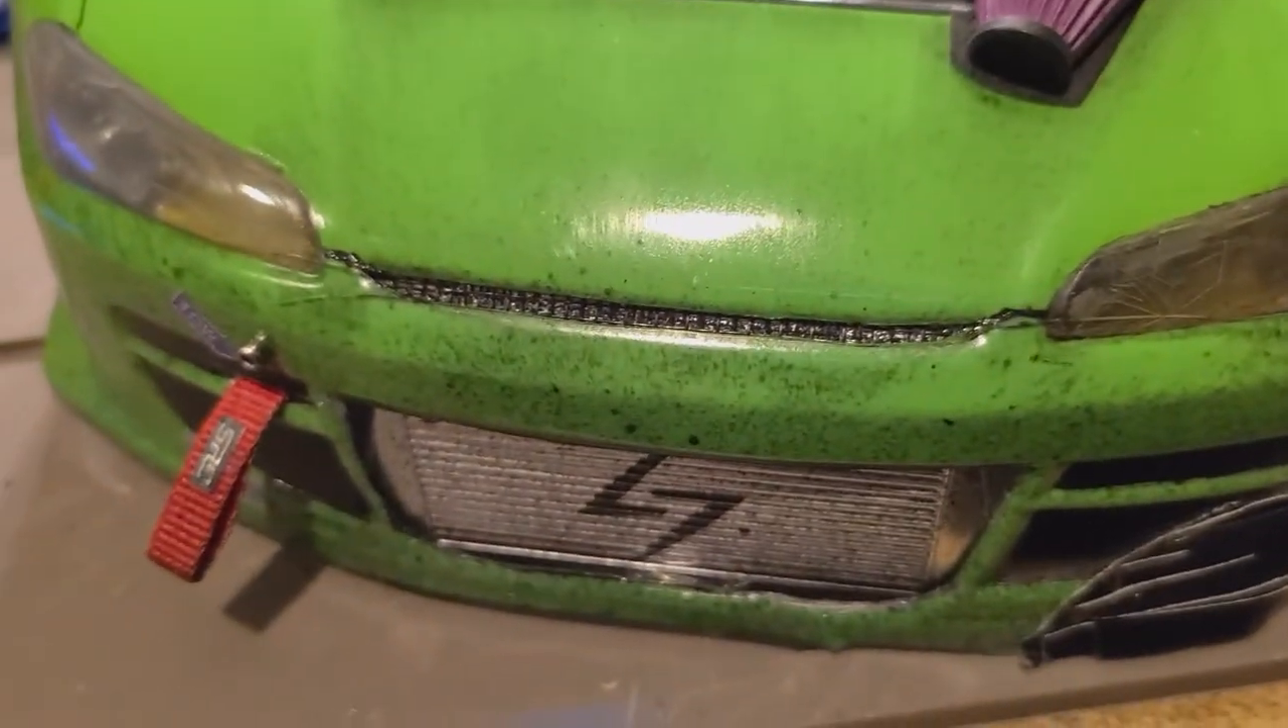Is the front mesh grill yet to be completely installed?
No.